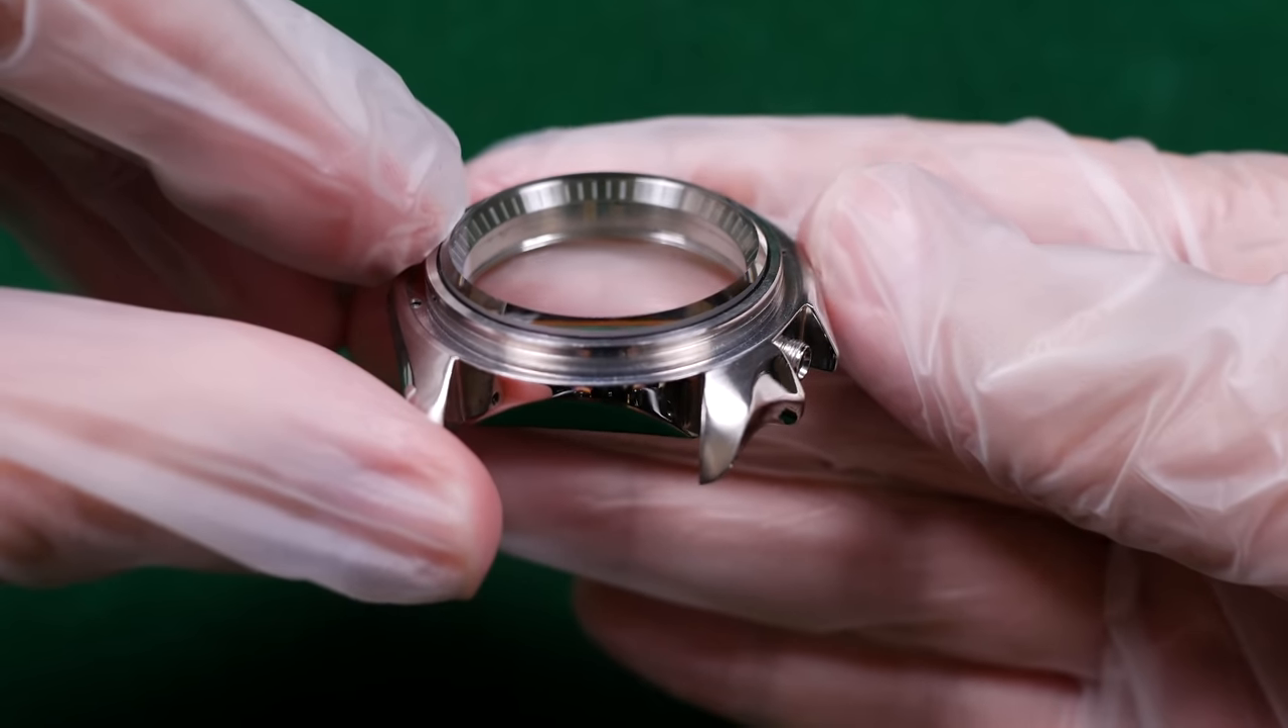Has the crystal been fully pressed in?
Yes.